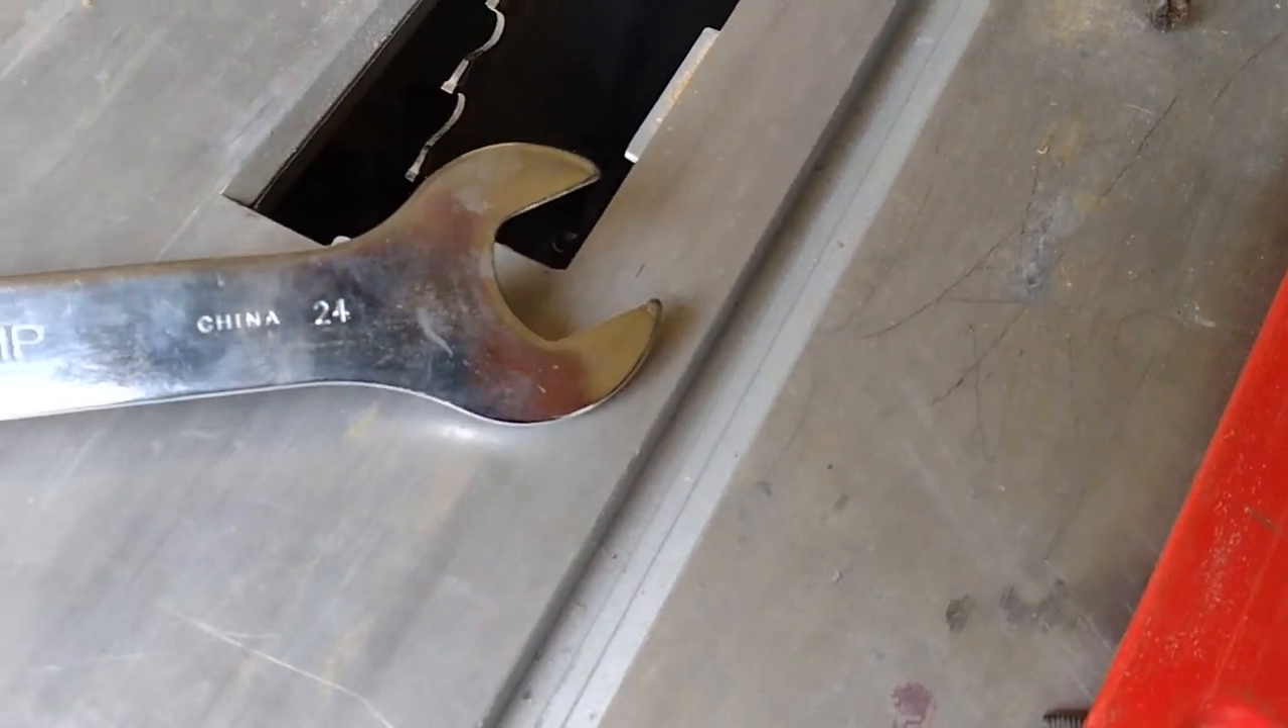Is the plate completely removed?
Yes.